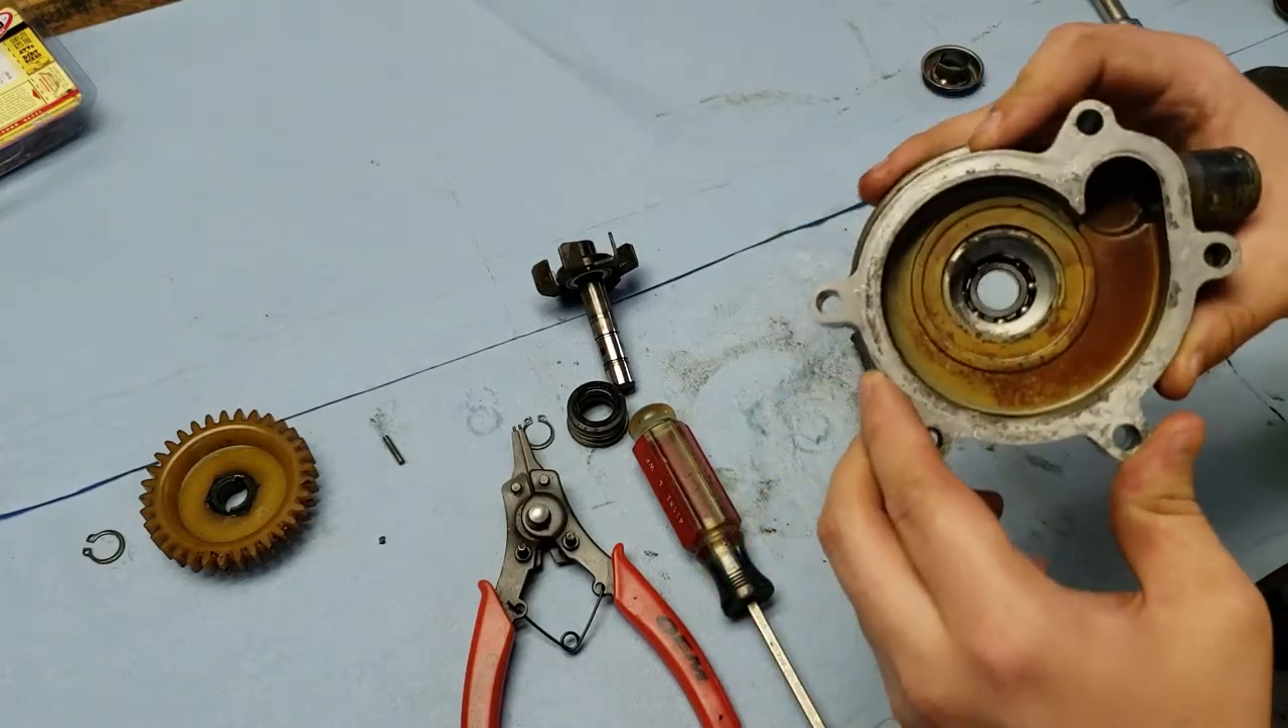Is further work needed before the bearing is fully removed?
Yes.